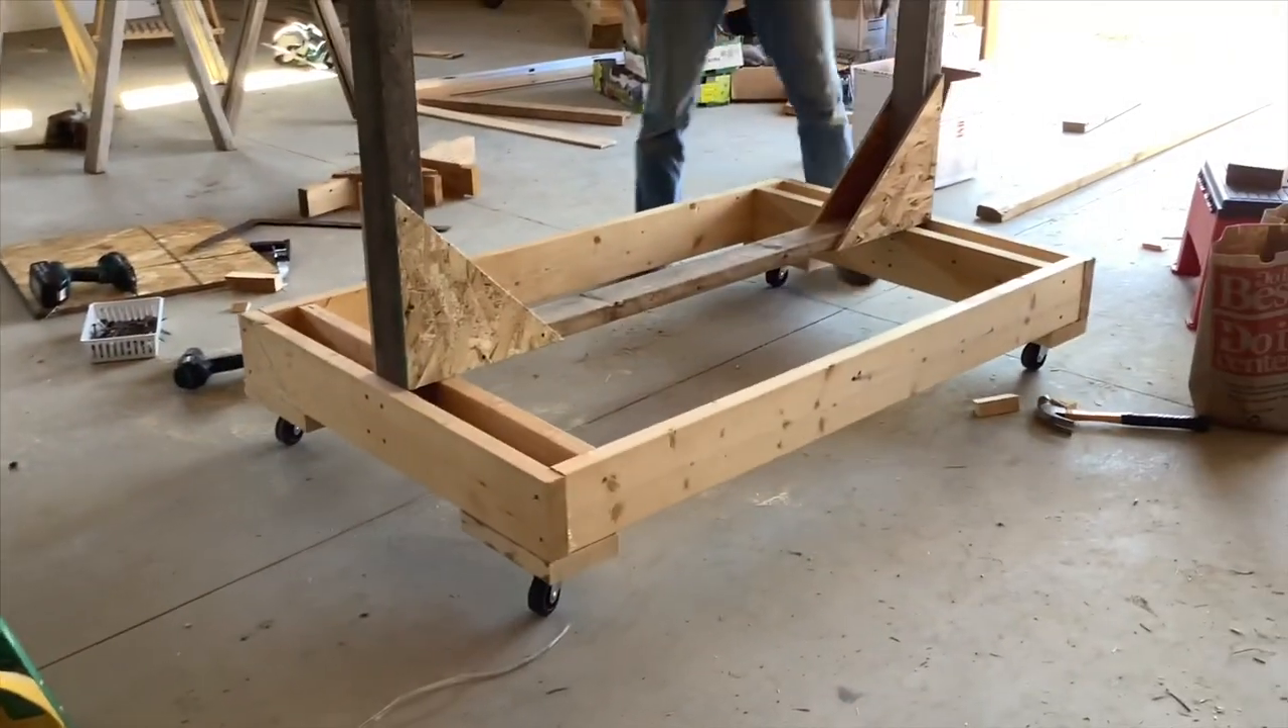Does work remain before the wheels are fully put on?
No.